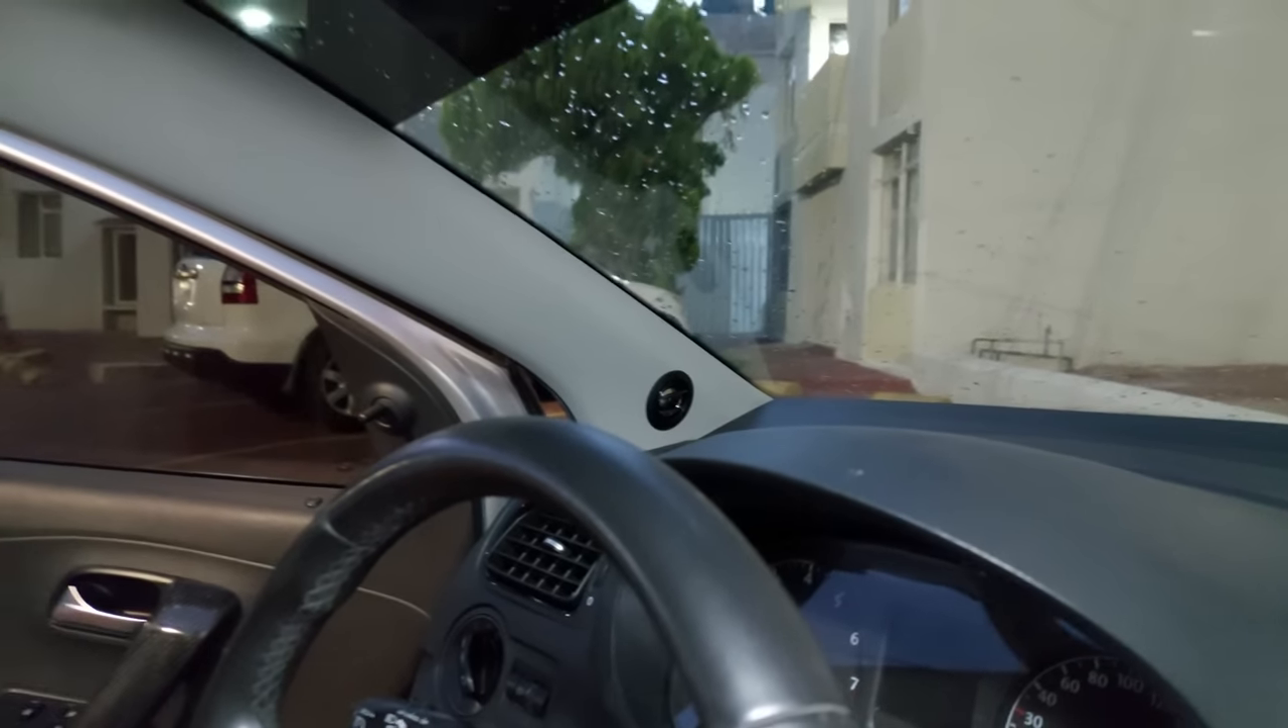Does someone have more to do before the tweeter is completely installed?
No.